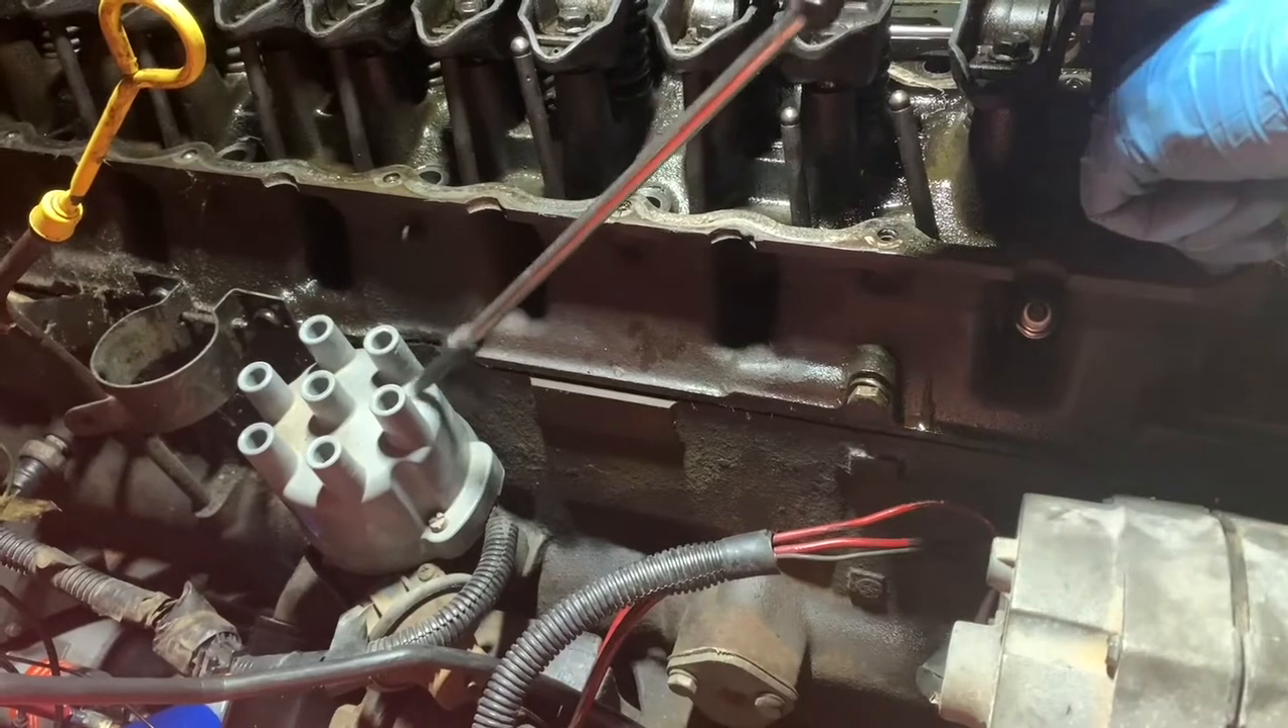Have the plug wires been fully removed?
Yes.